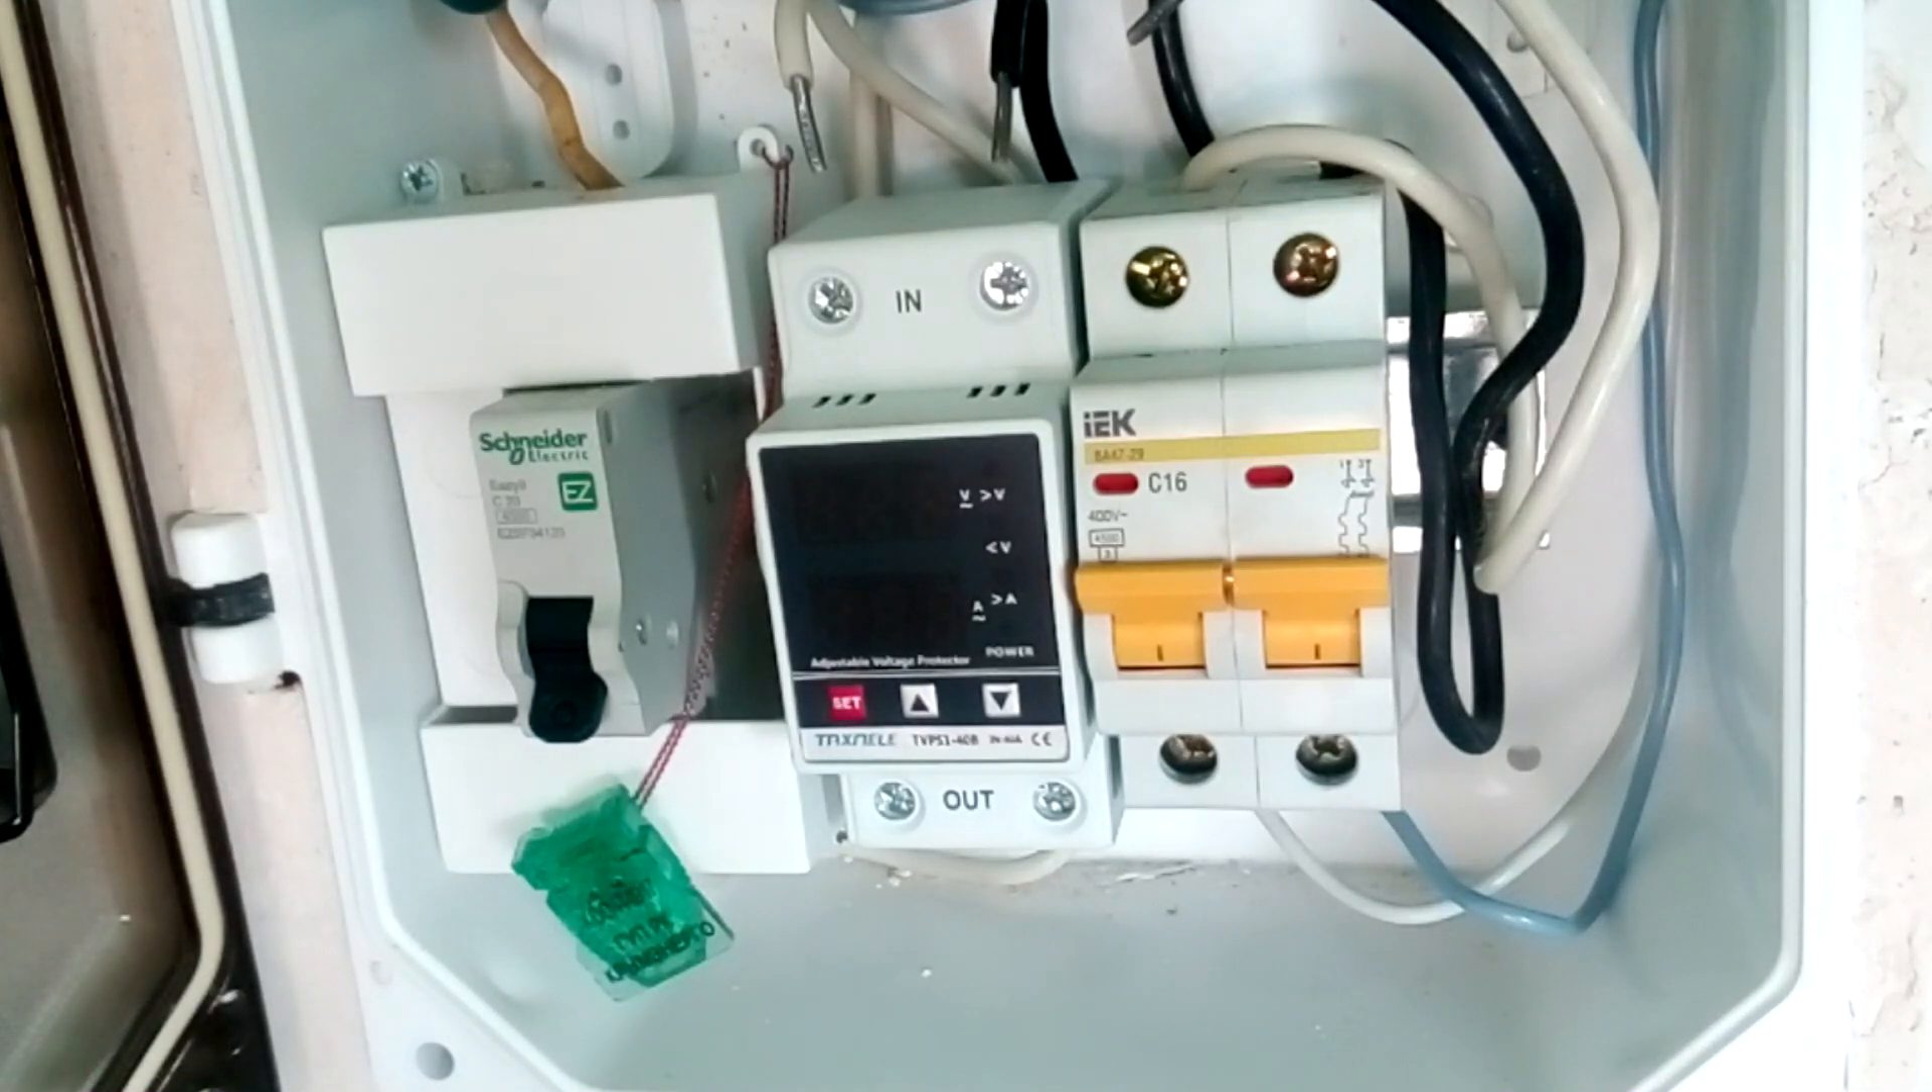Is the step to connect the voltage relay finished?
No.